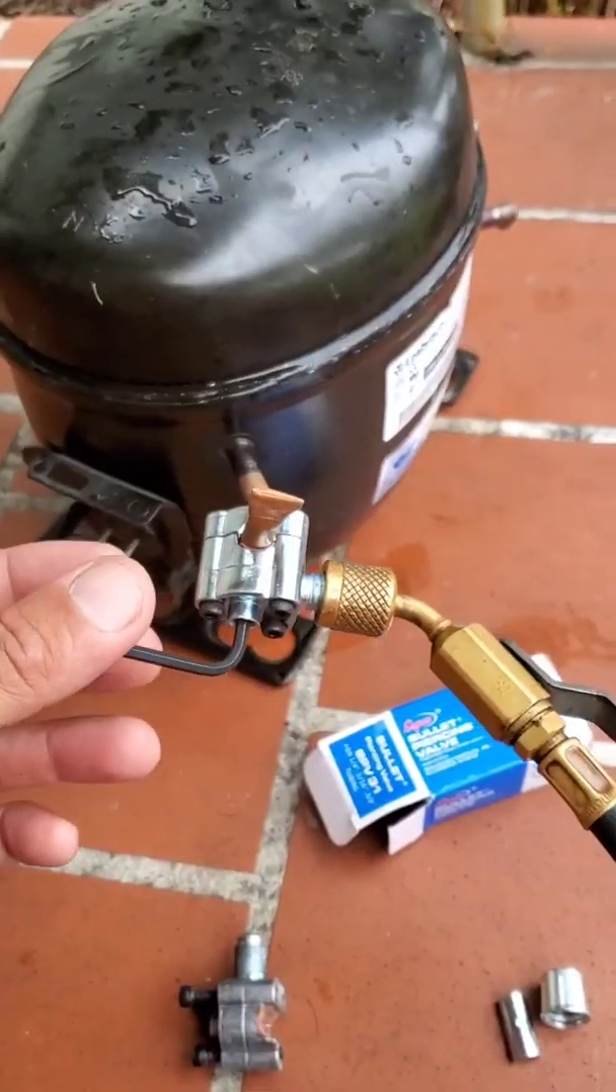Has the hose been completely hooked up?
Yes.